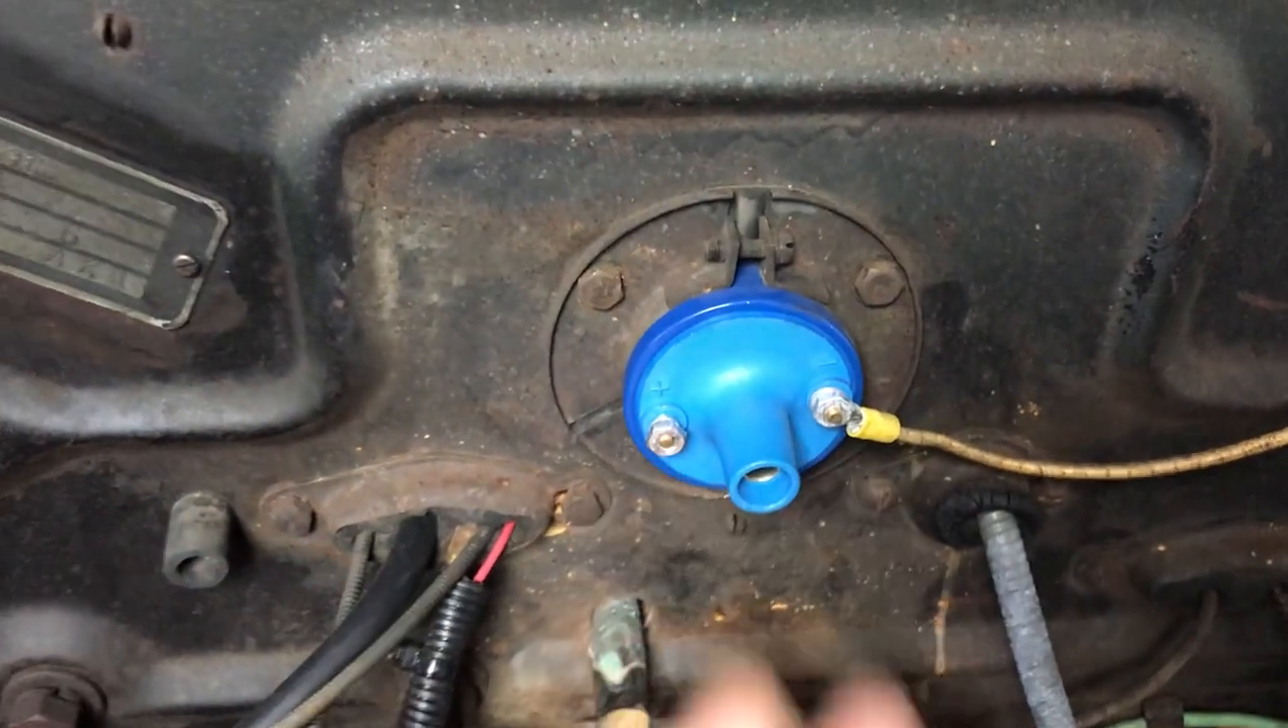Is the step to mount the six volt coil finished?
Yes.